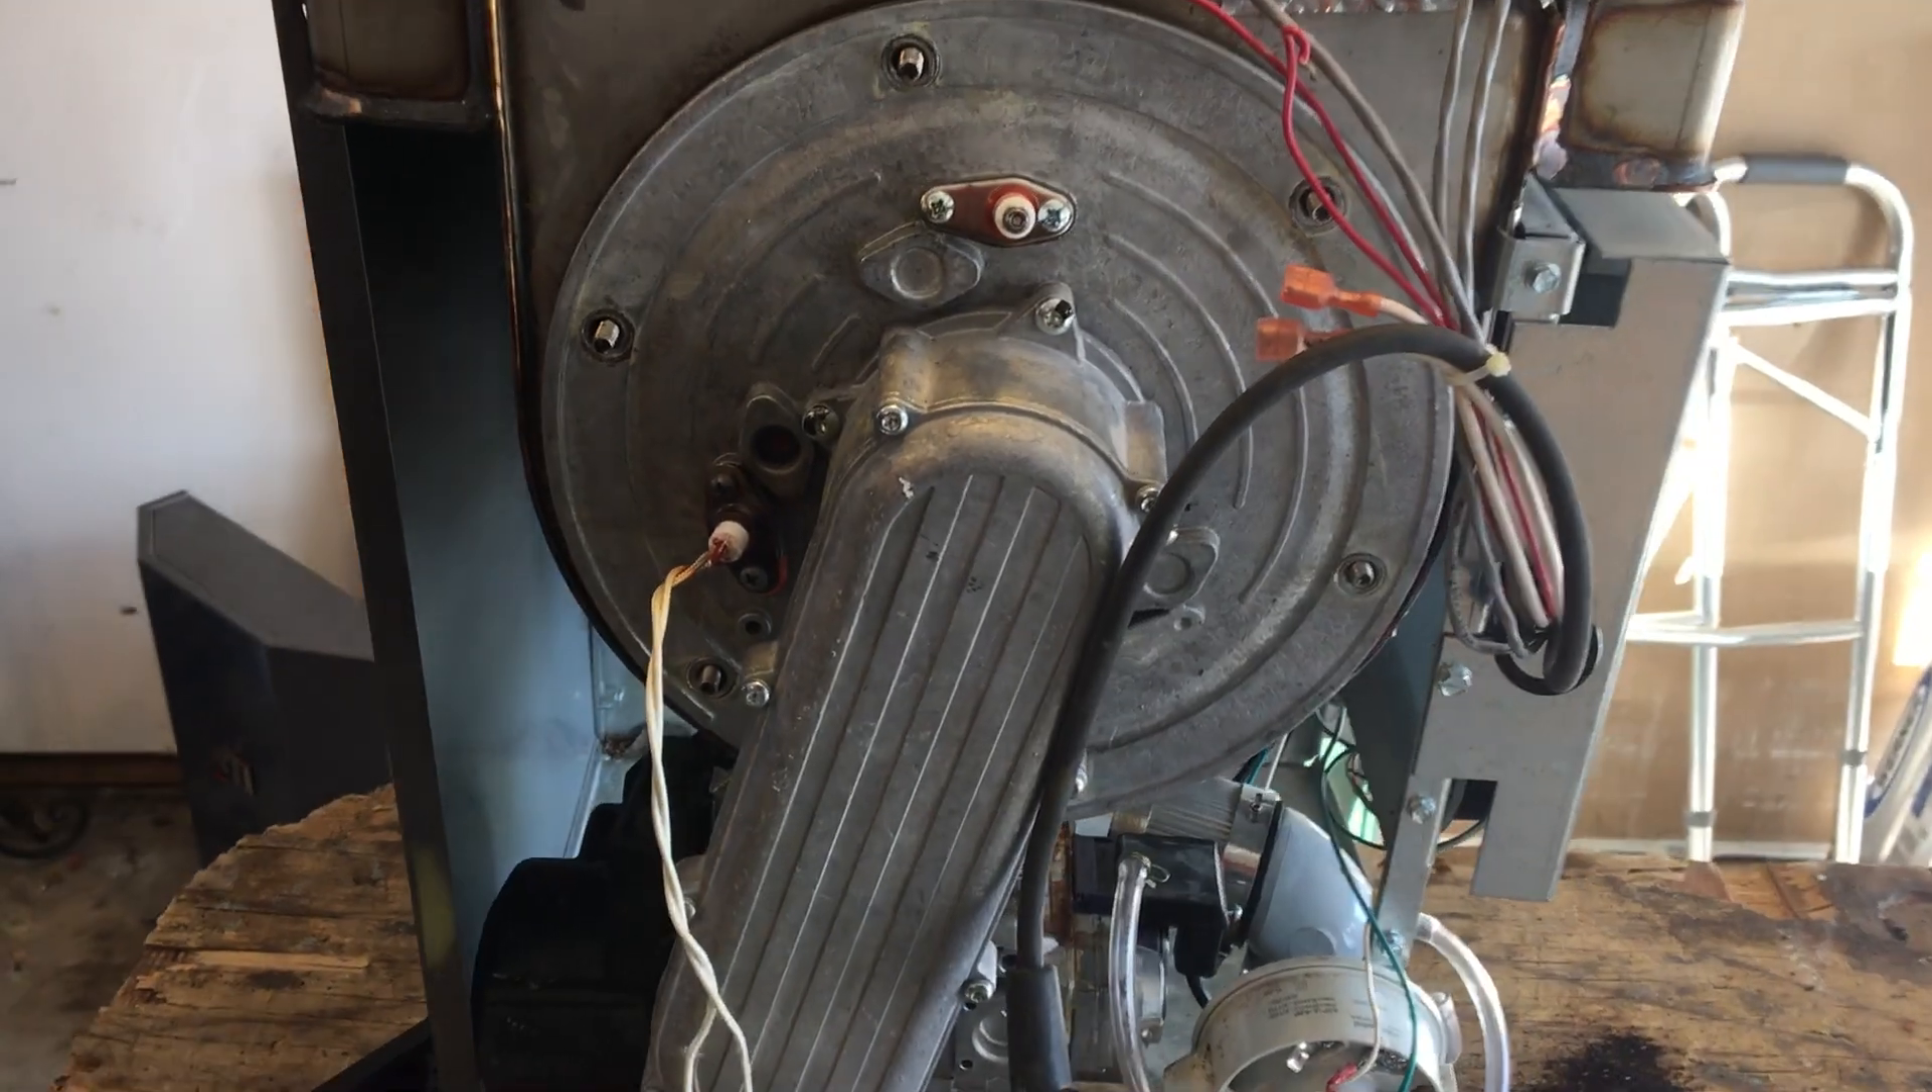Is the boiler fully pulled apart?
No.